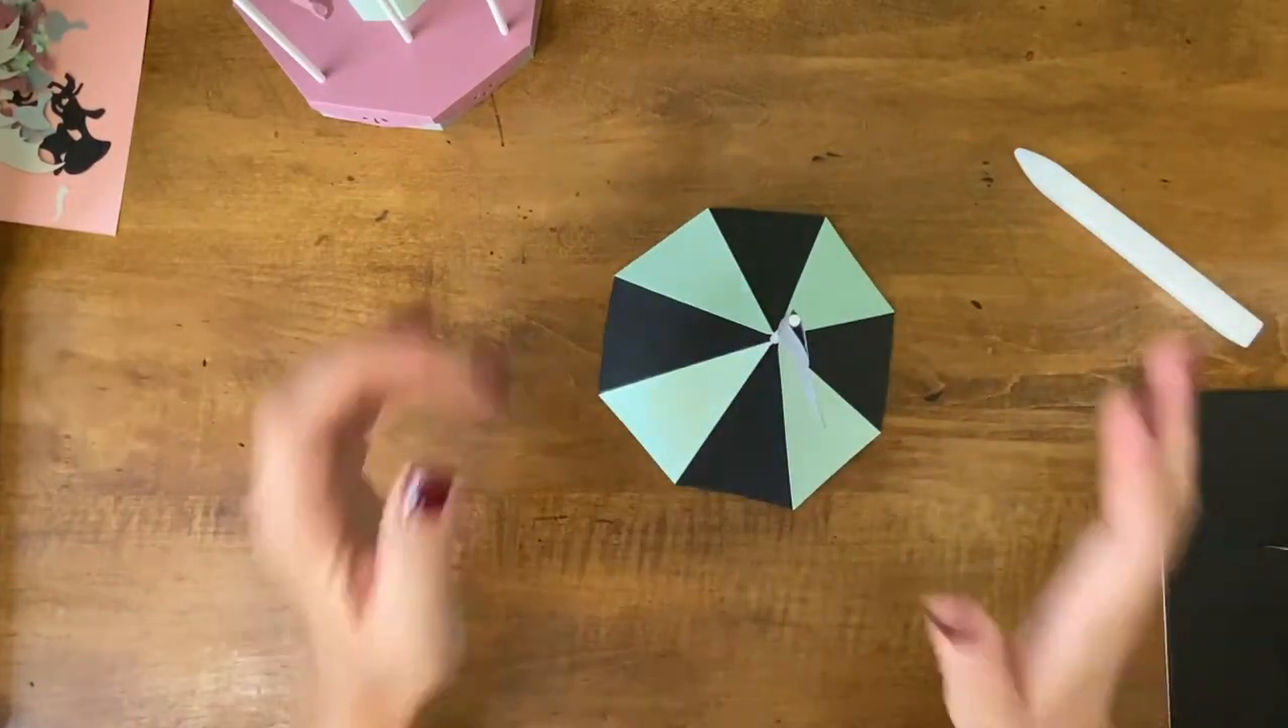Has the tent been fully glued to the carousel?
No.